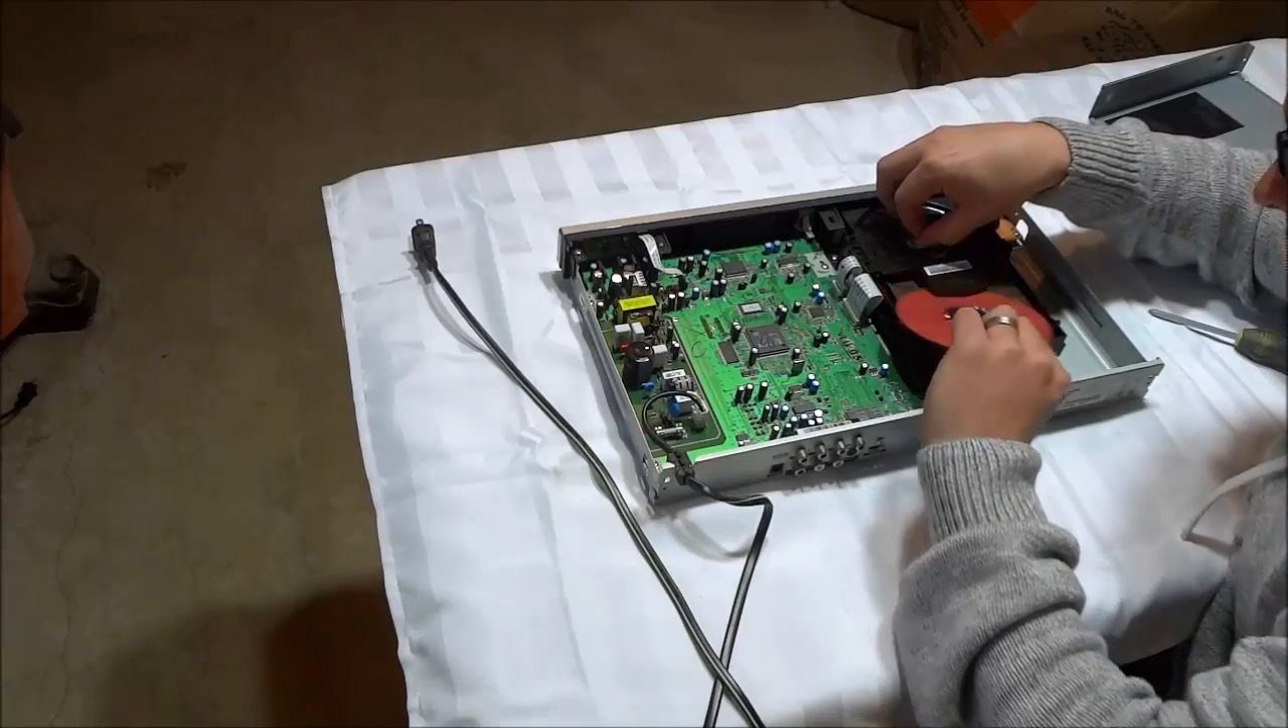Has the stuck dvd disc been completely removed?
No.